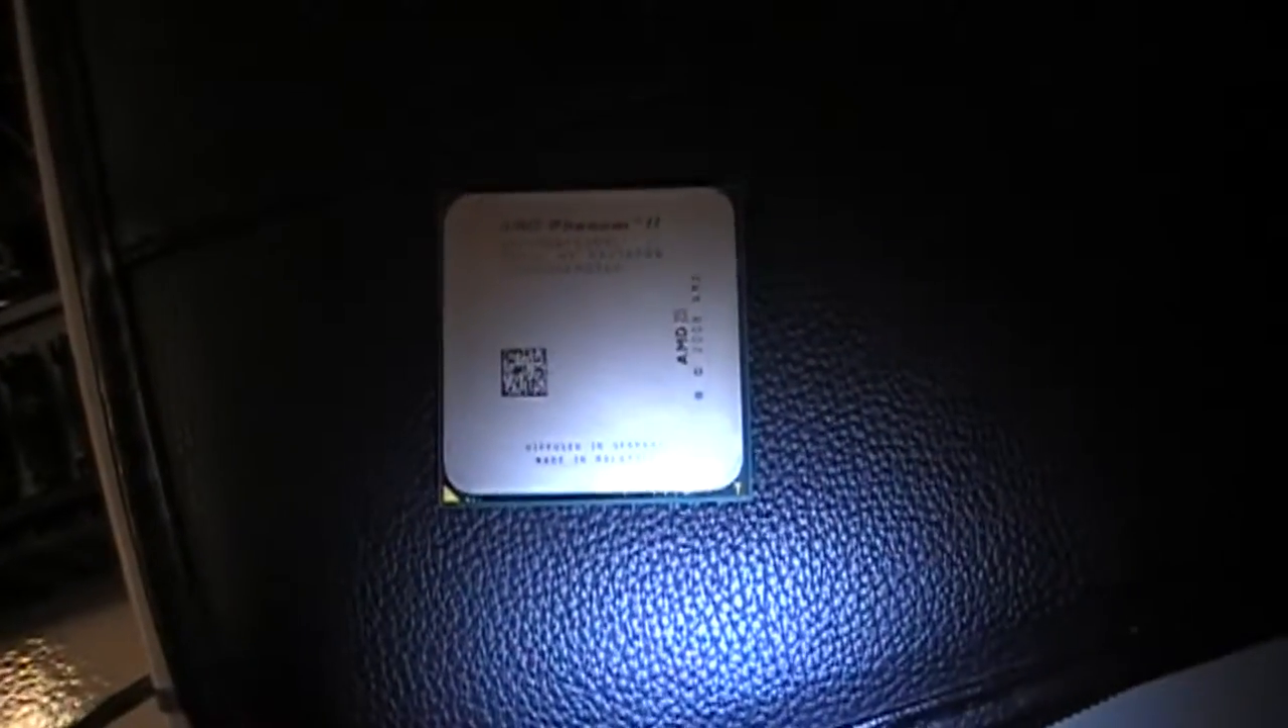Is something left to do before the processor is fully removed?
No.